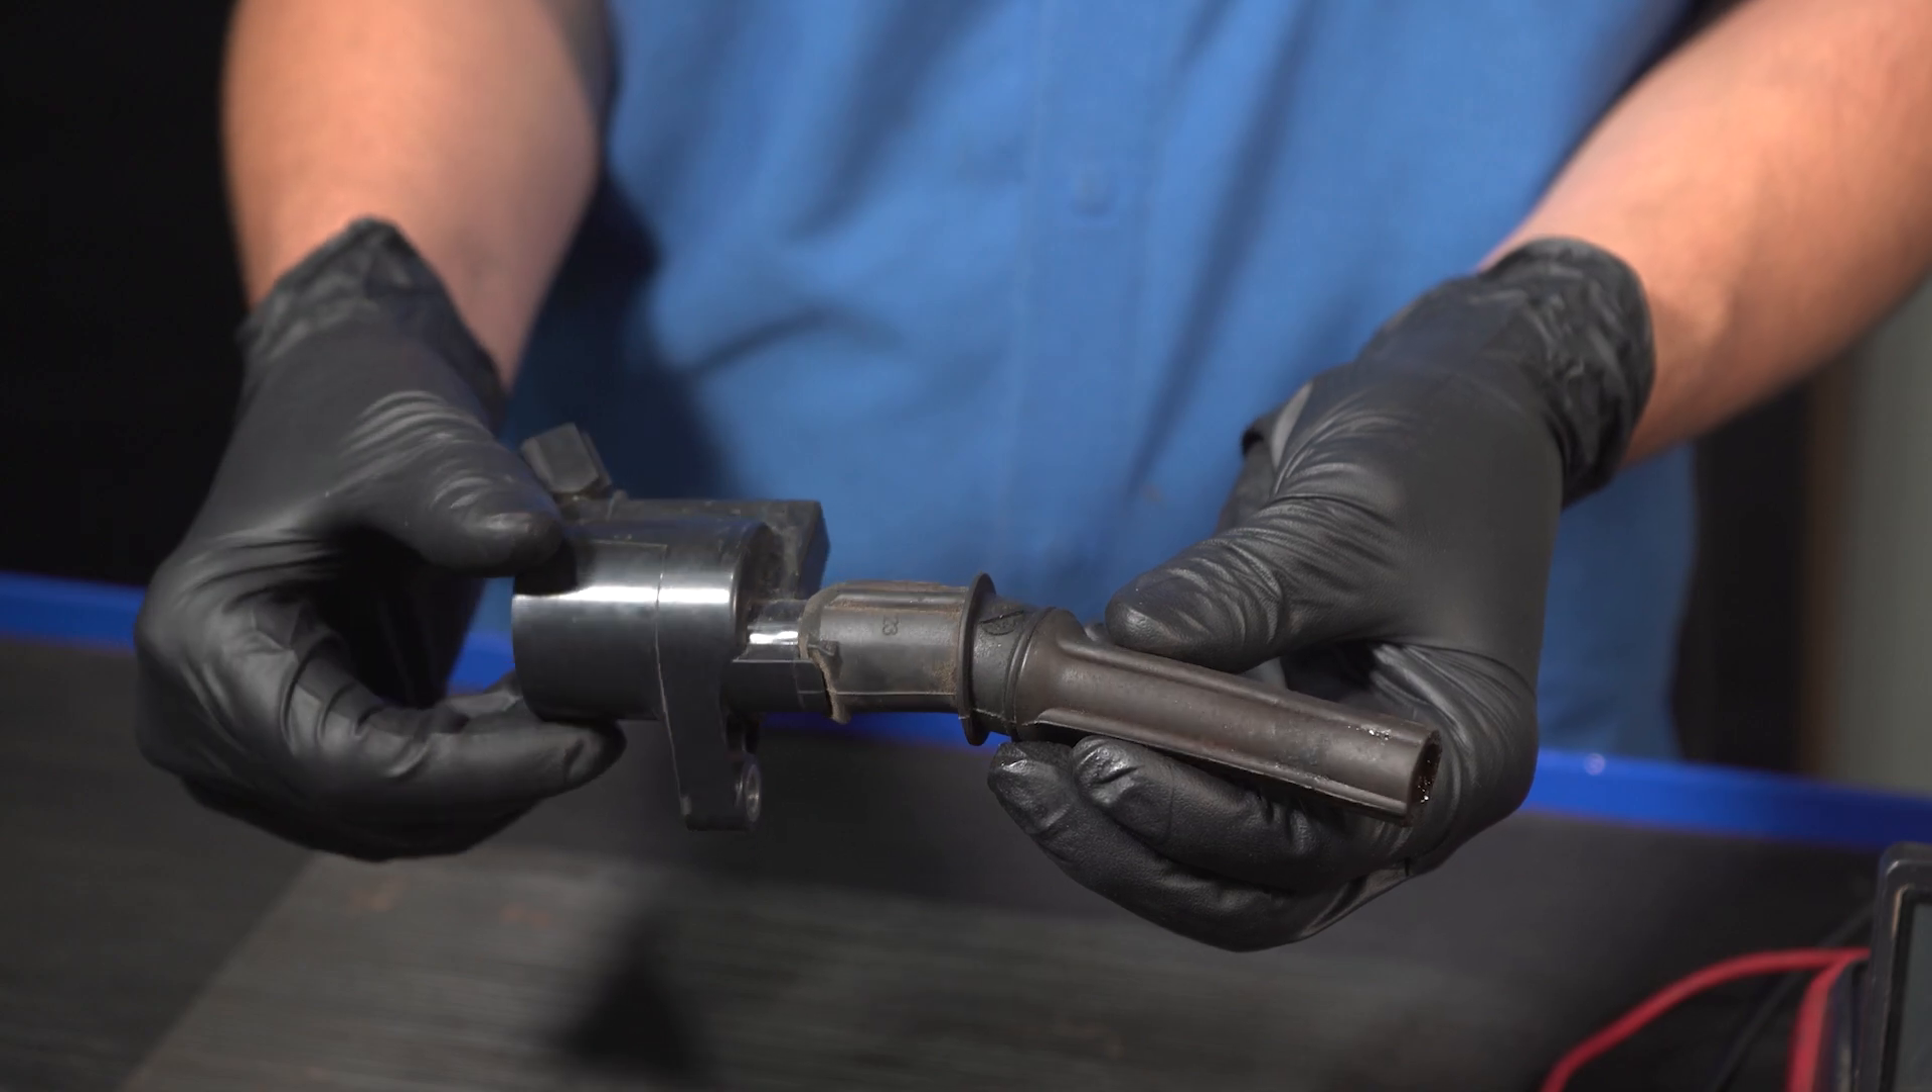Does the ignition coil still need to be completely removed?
No.